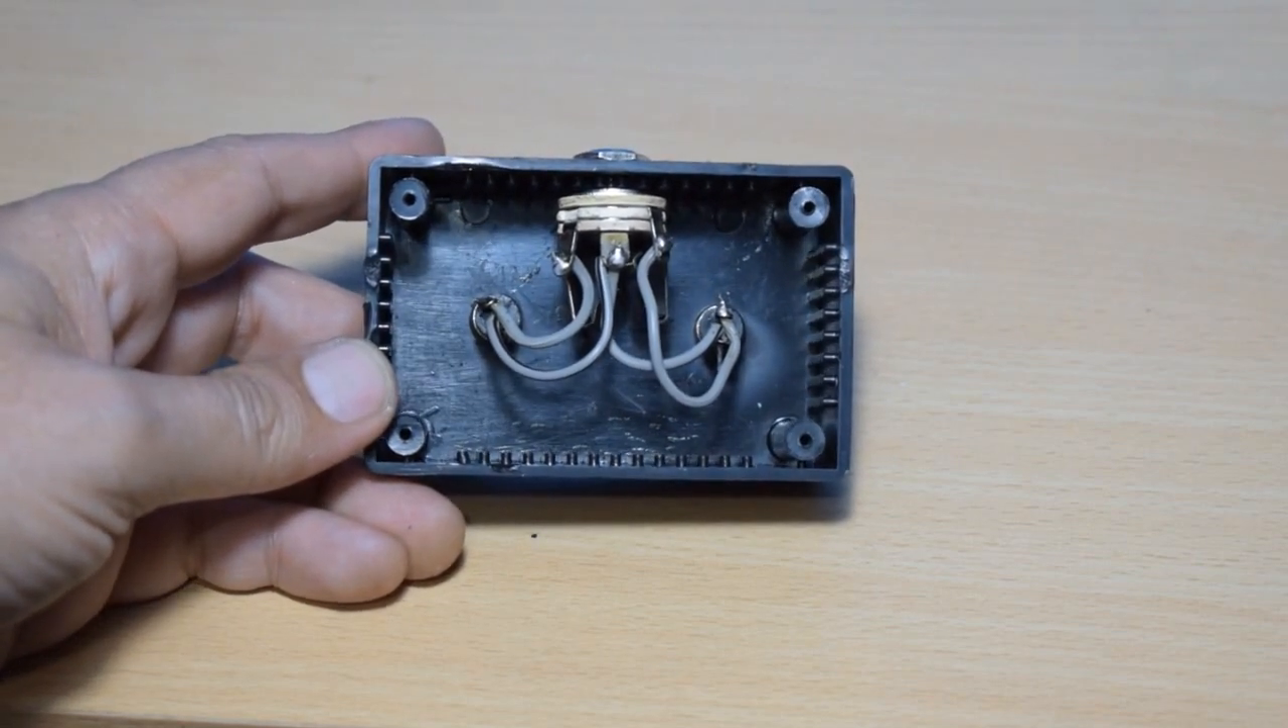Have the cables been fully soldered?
Yes.